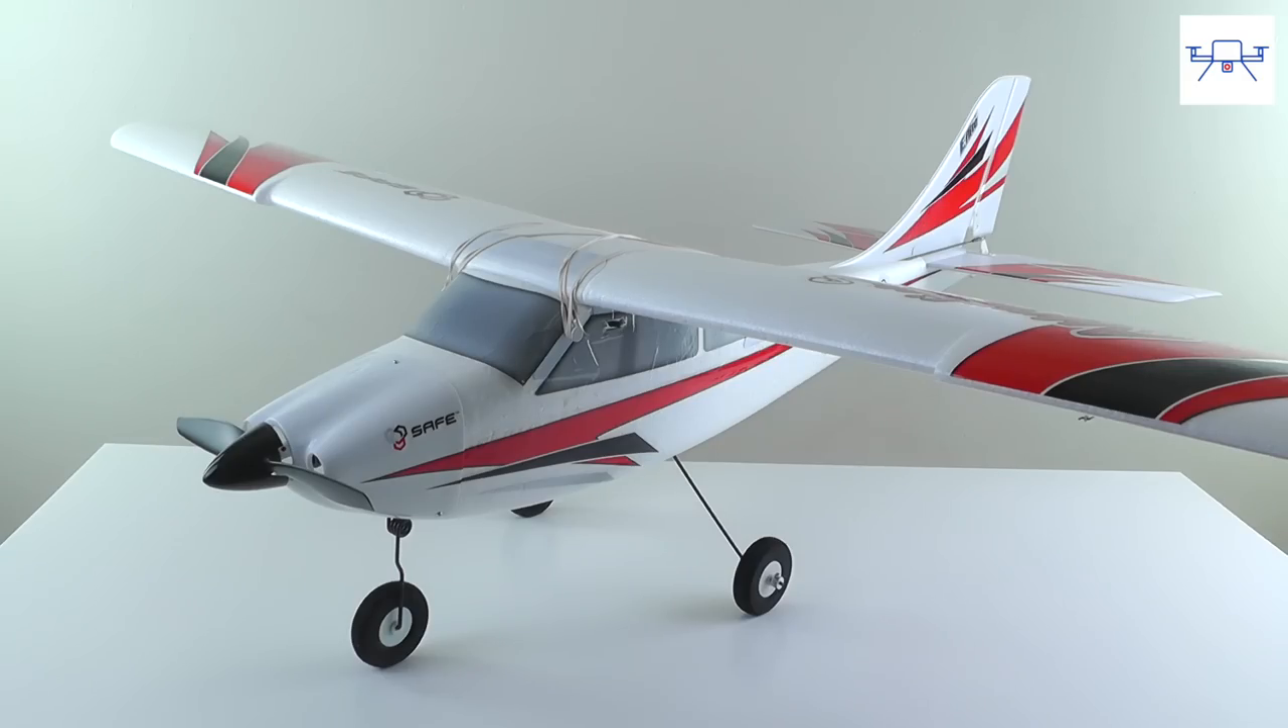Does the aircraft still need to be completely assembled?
No.